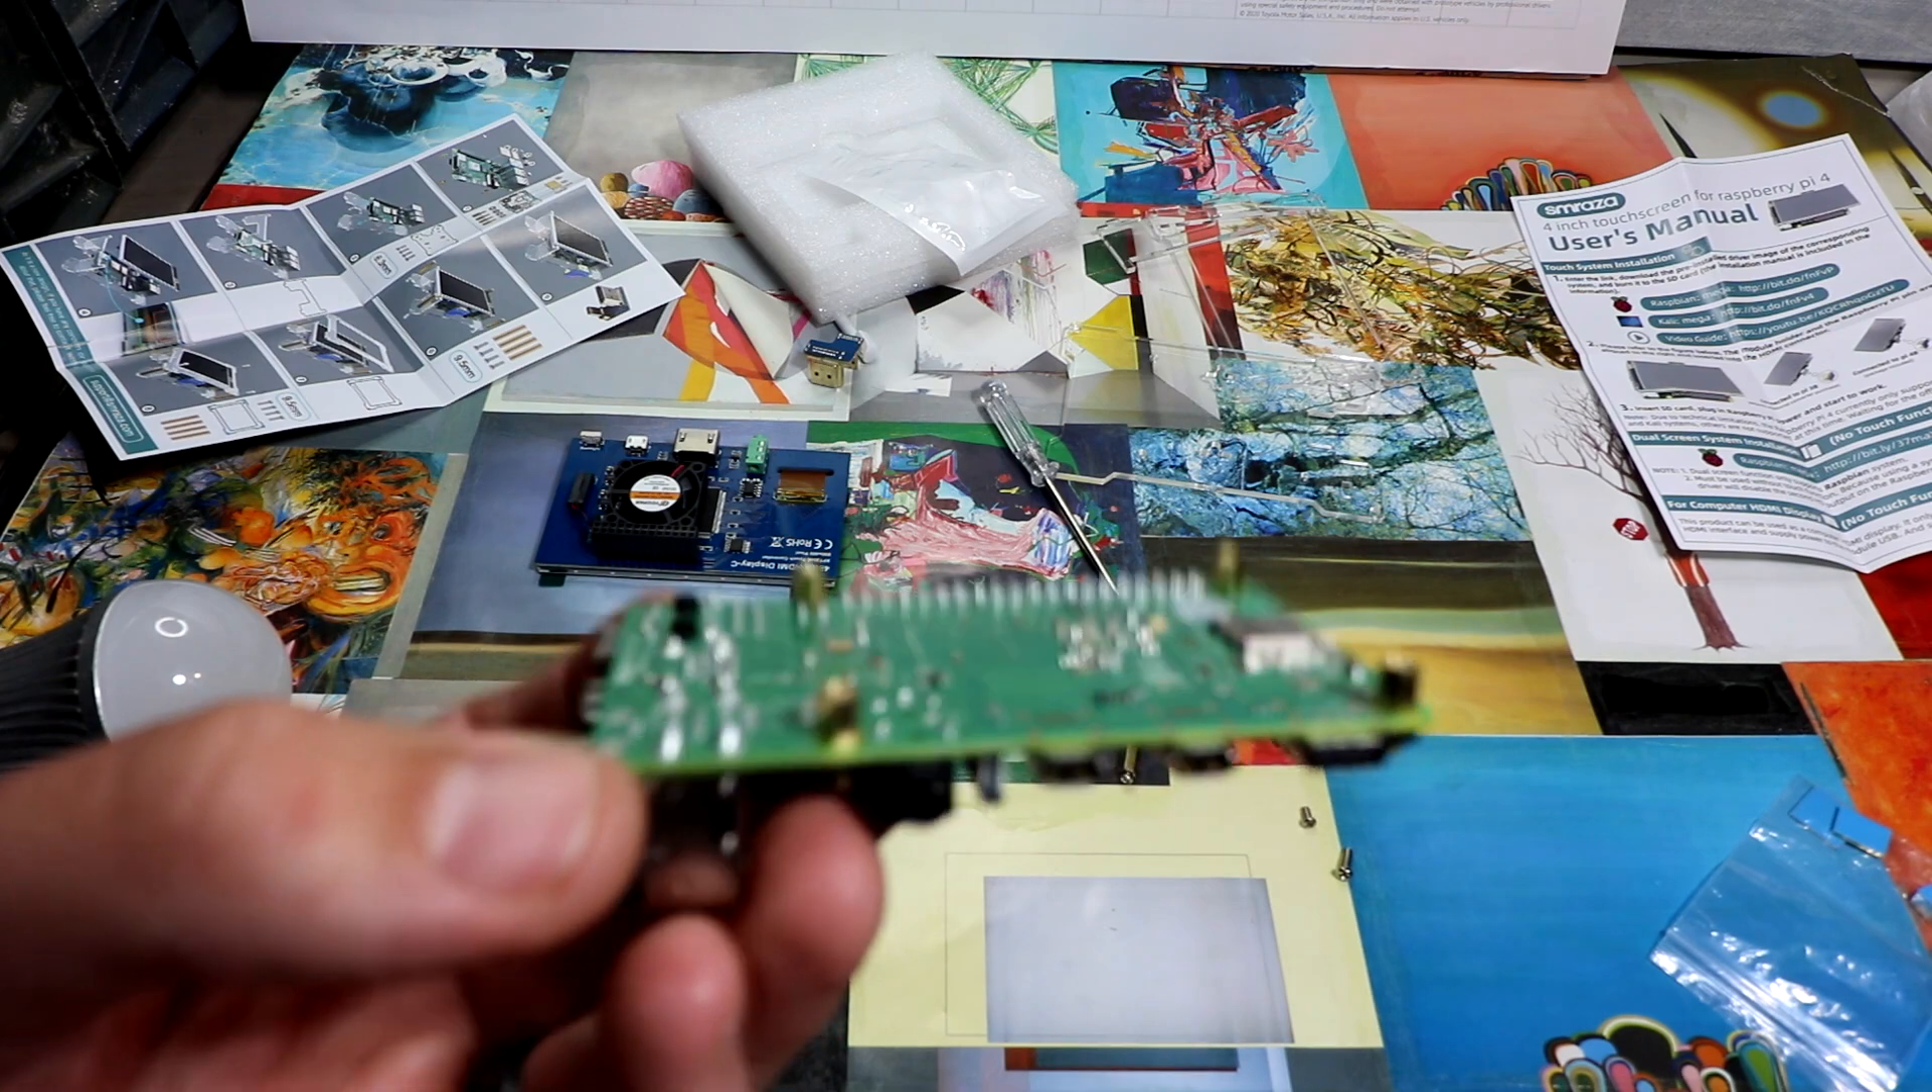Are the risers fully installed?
Yes.